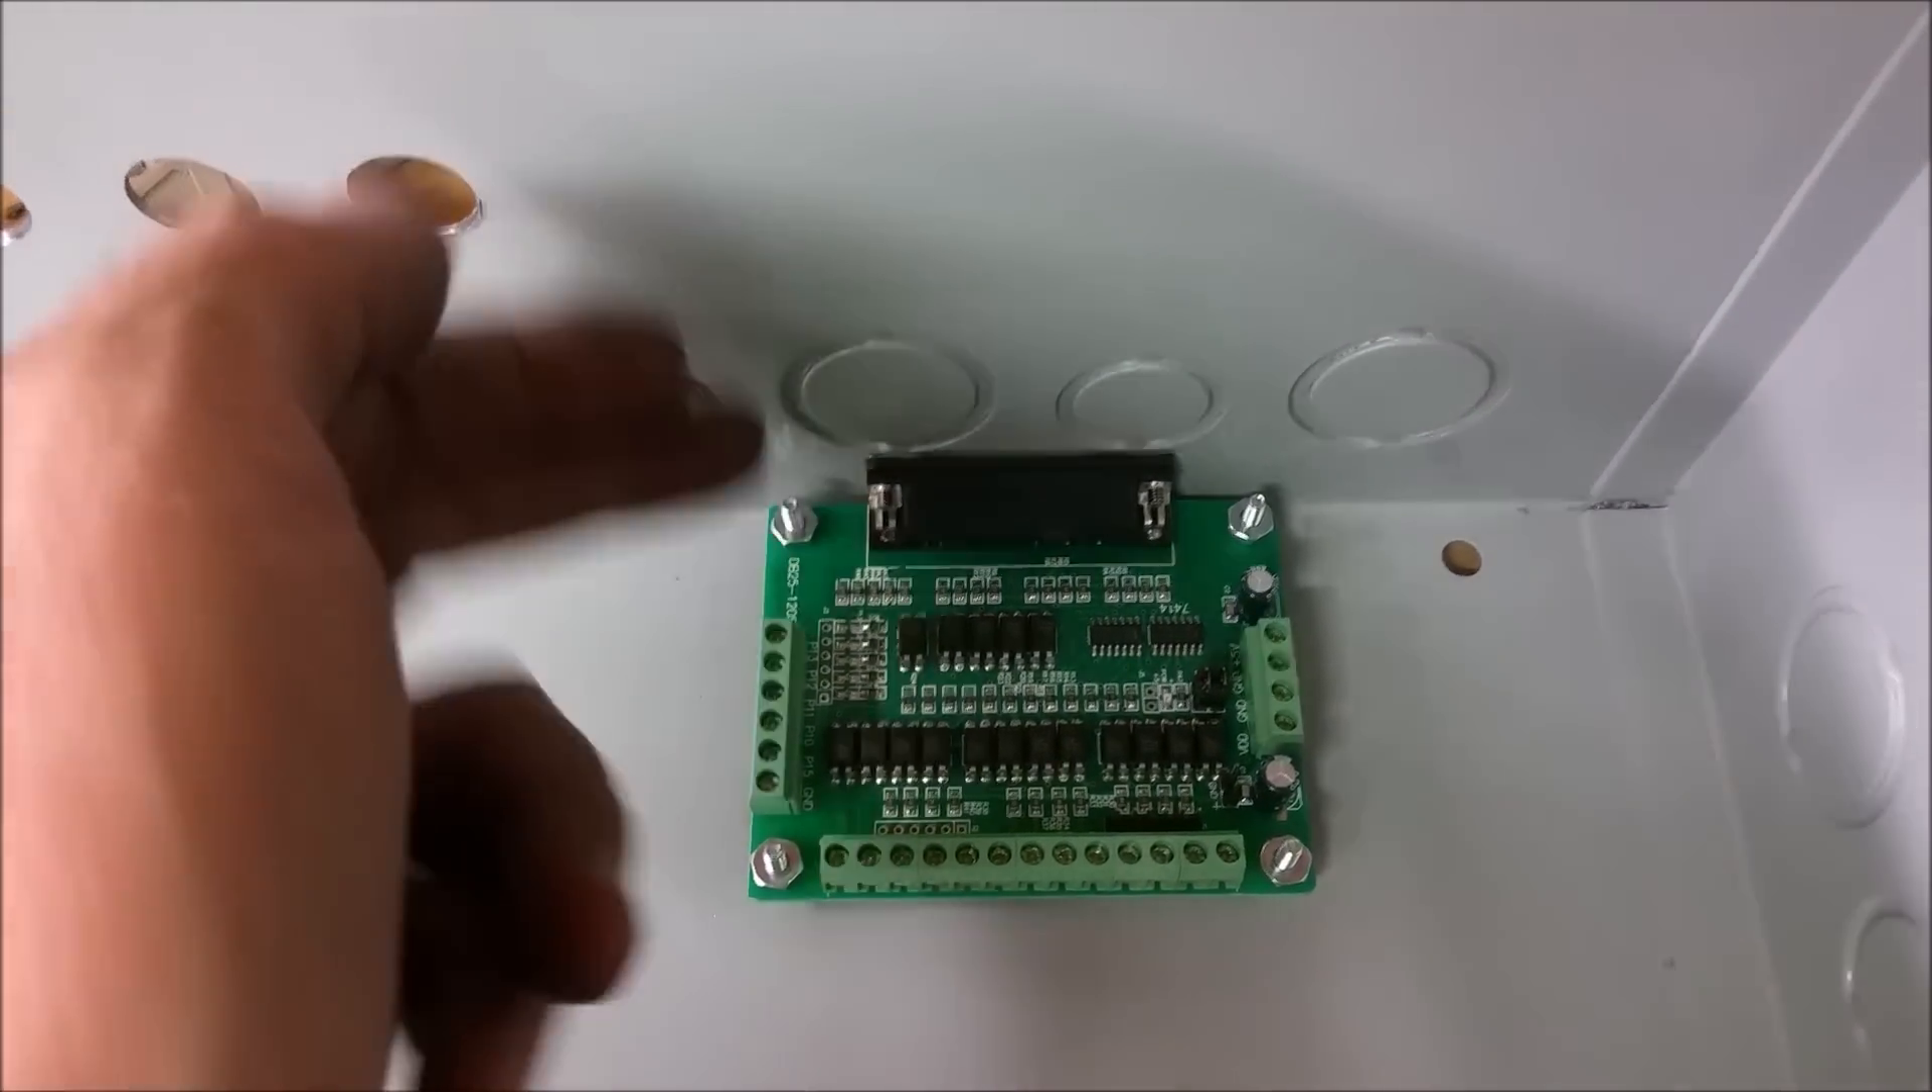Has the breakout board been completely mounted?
Yes.